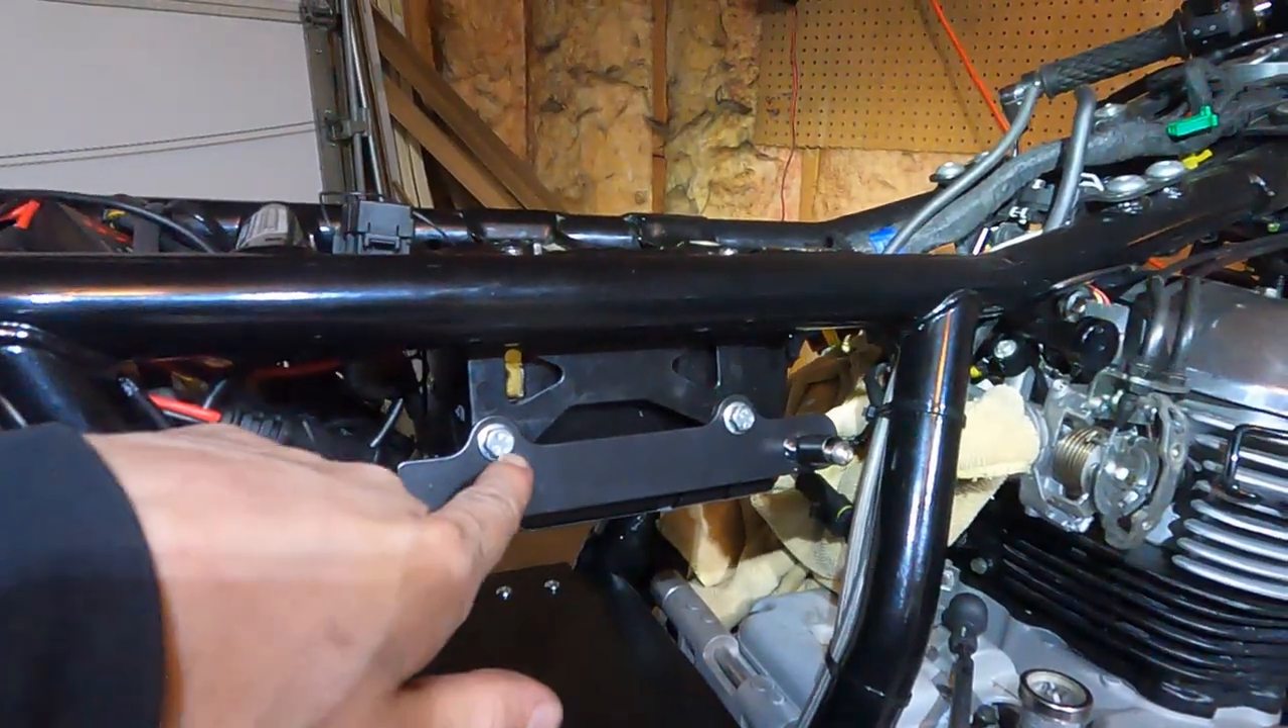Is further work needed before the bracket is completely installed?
No.